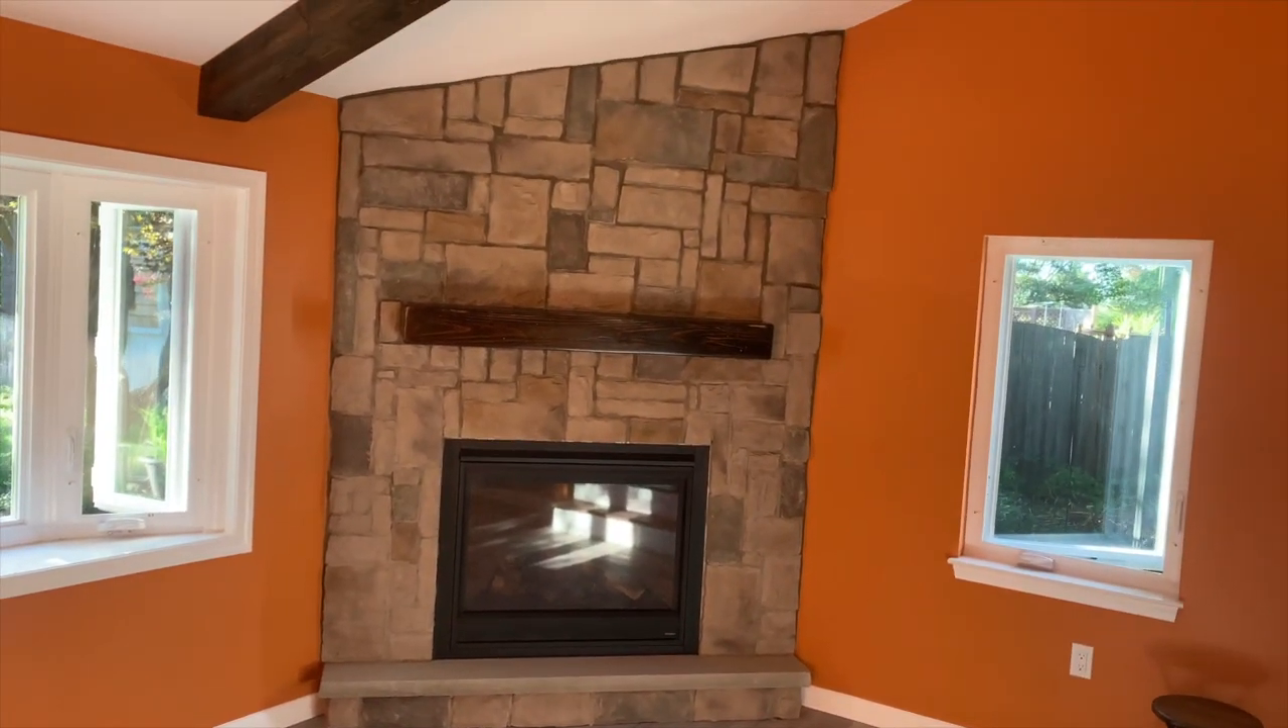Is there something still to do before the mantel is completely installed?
No.